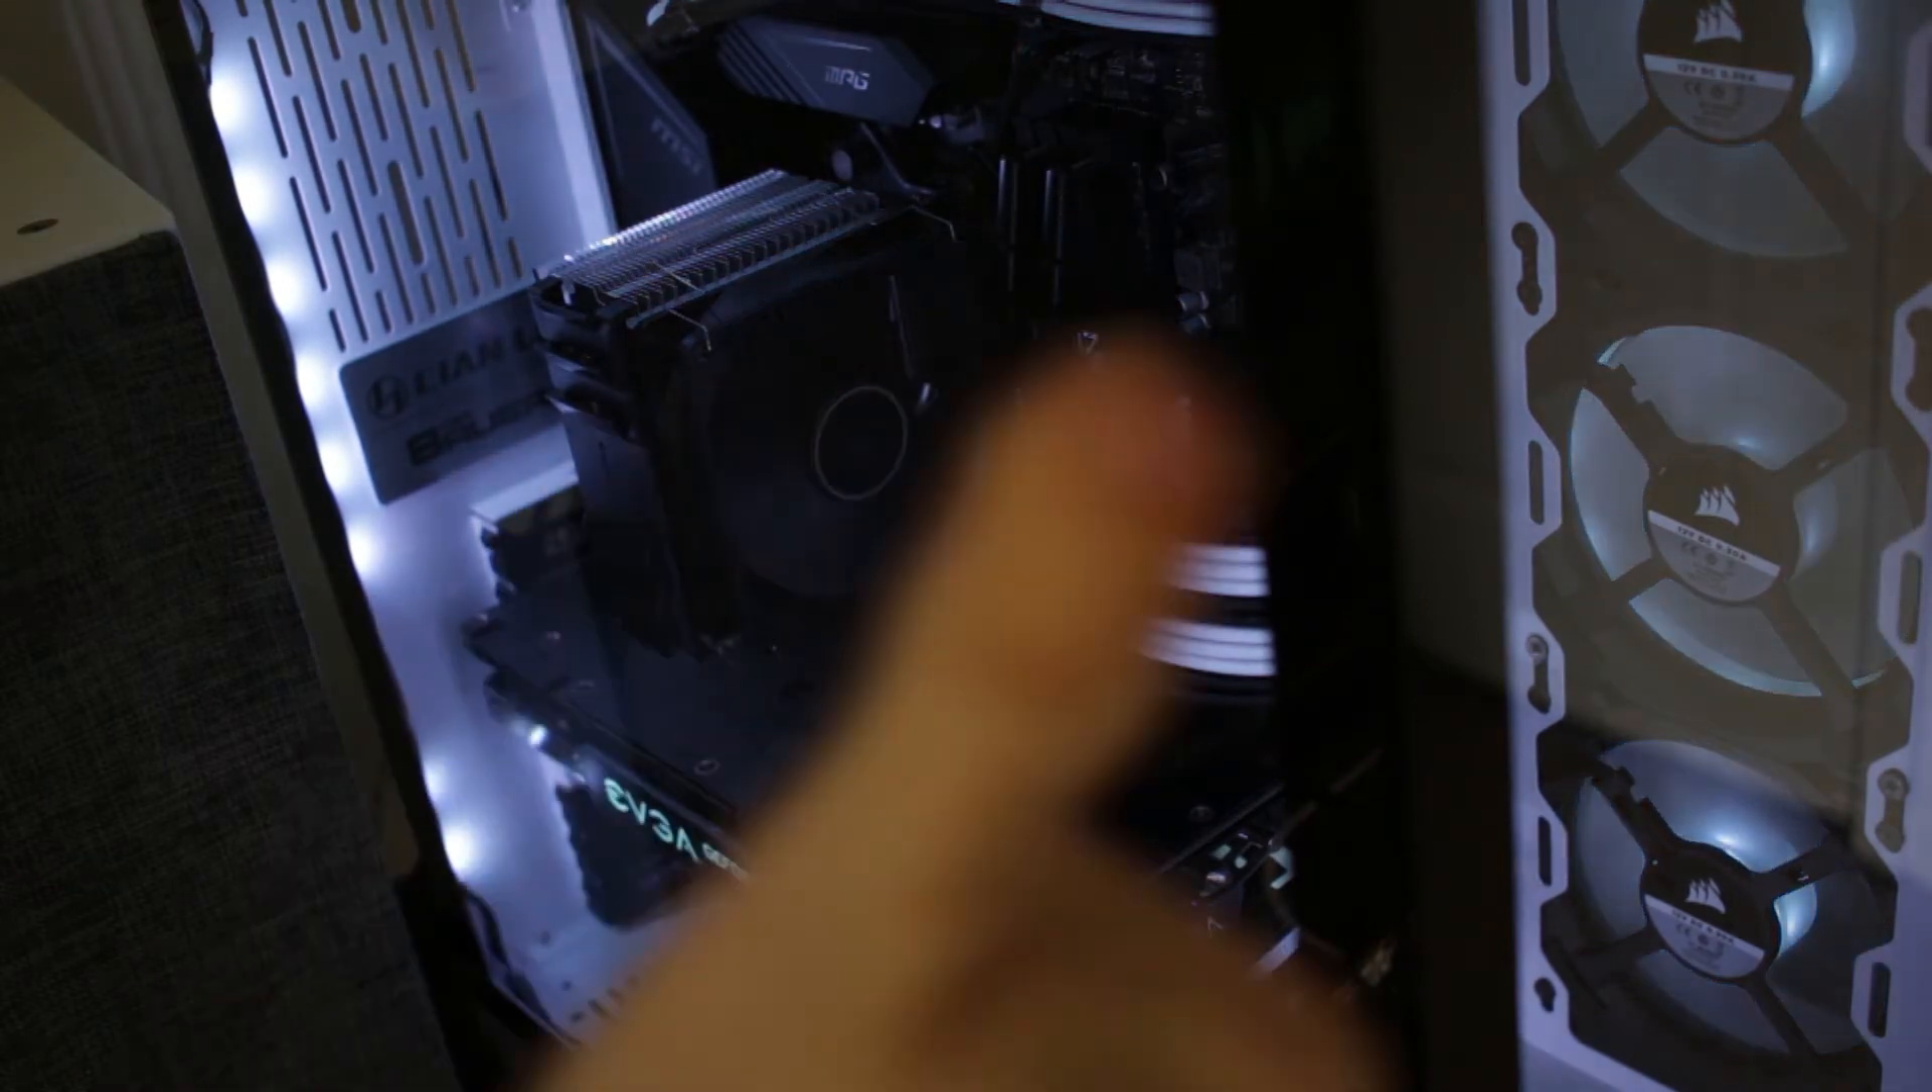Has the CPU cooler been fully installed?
Yes.